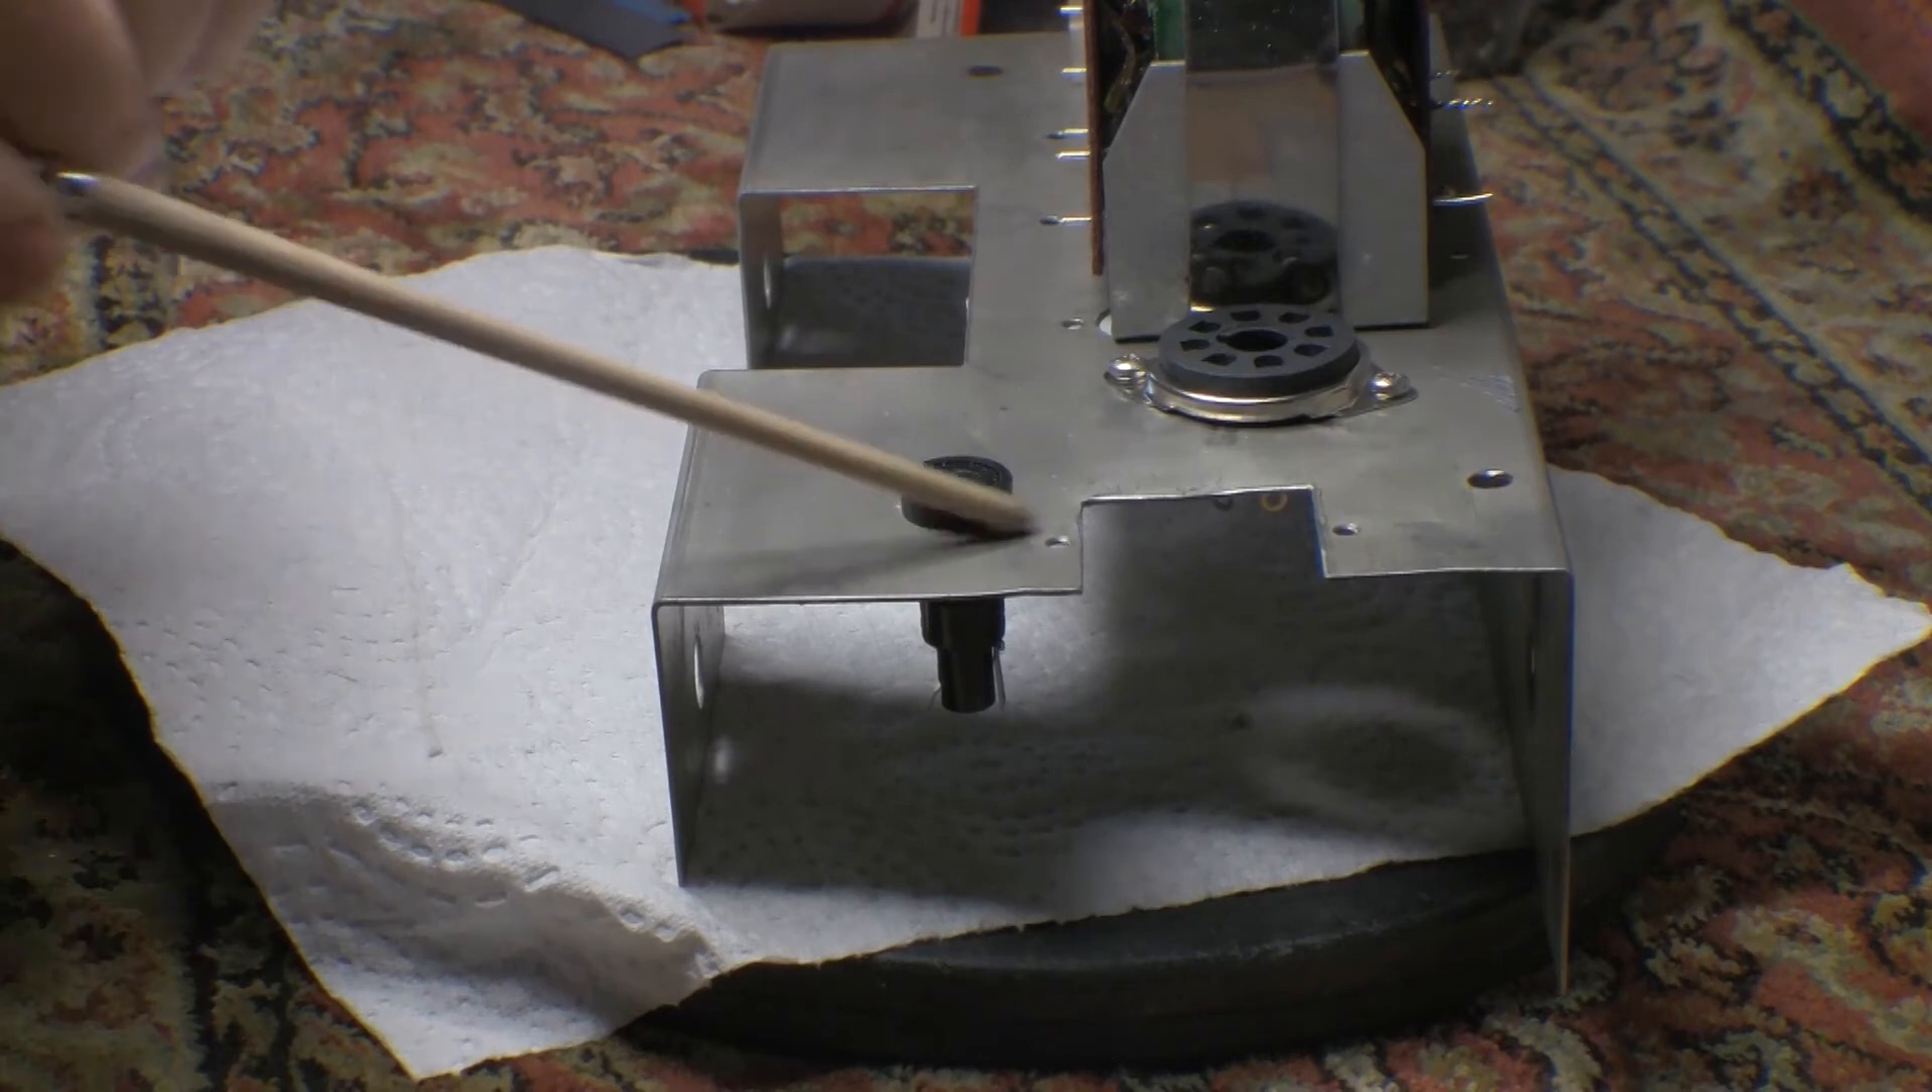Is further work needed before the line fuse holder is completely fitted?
No.